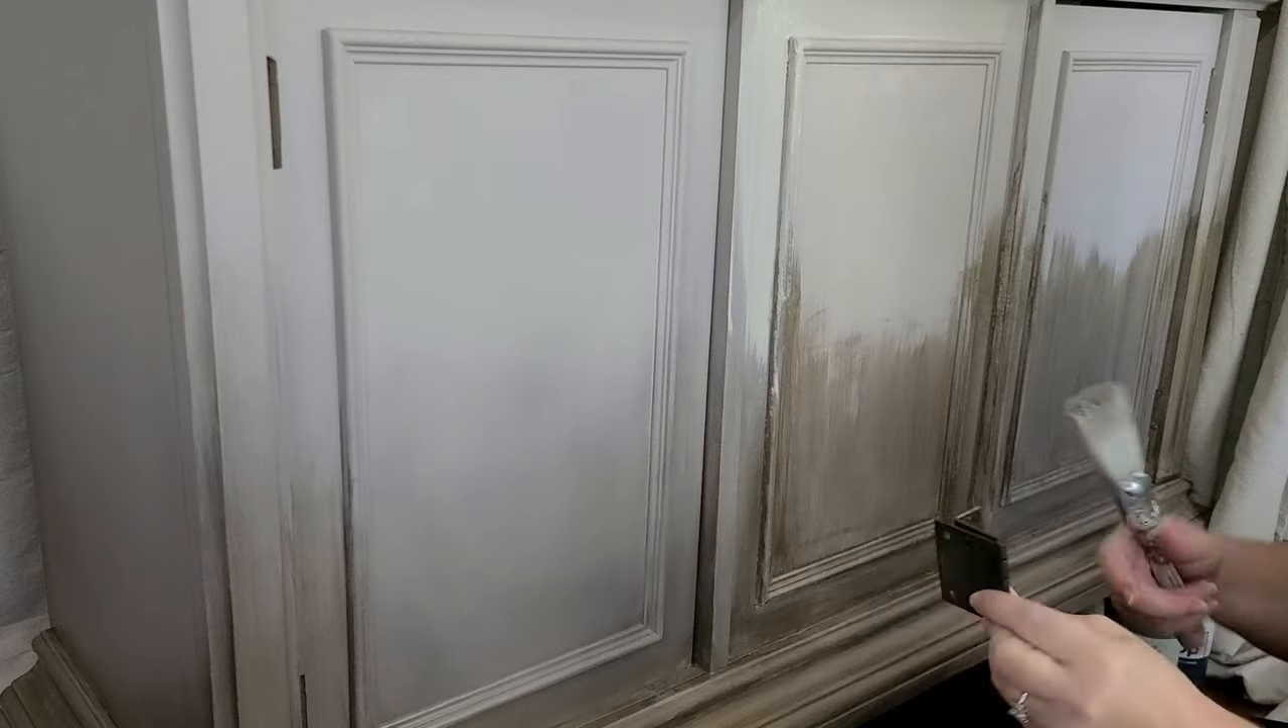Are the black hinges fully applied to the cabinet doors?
No.